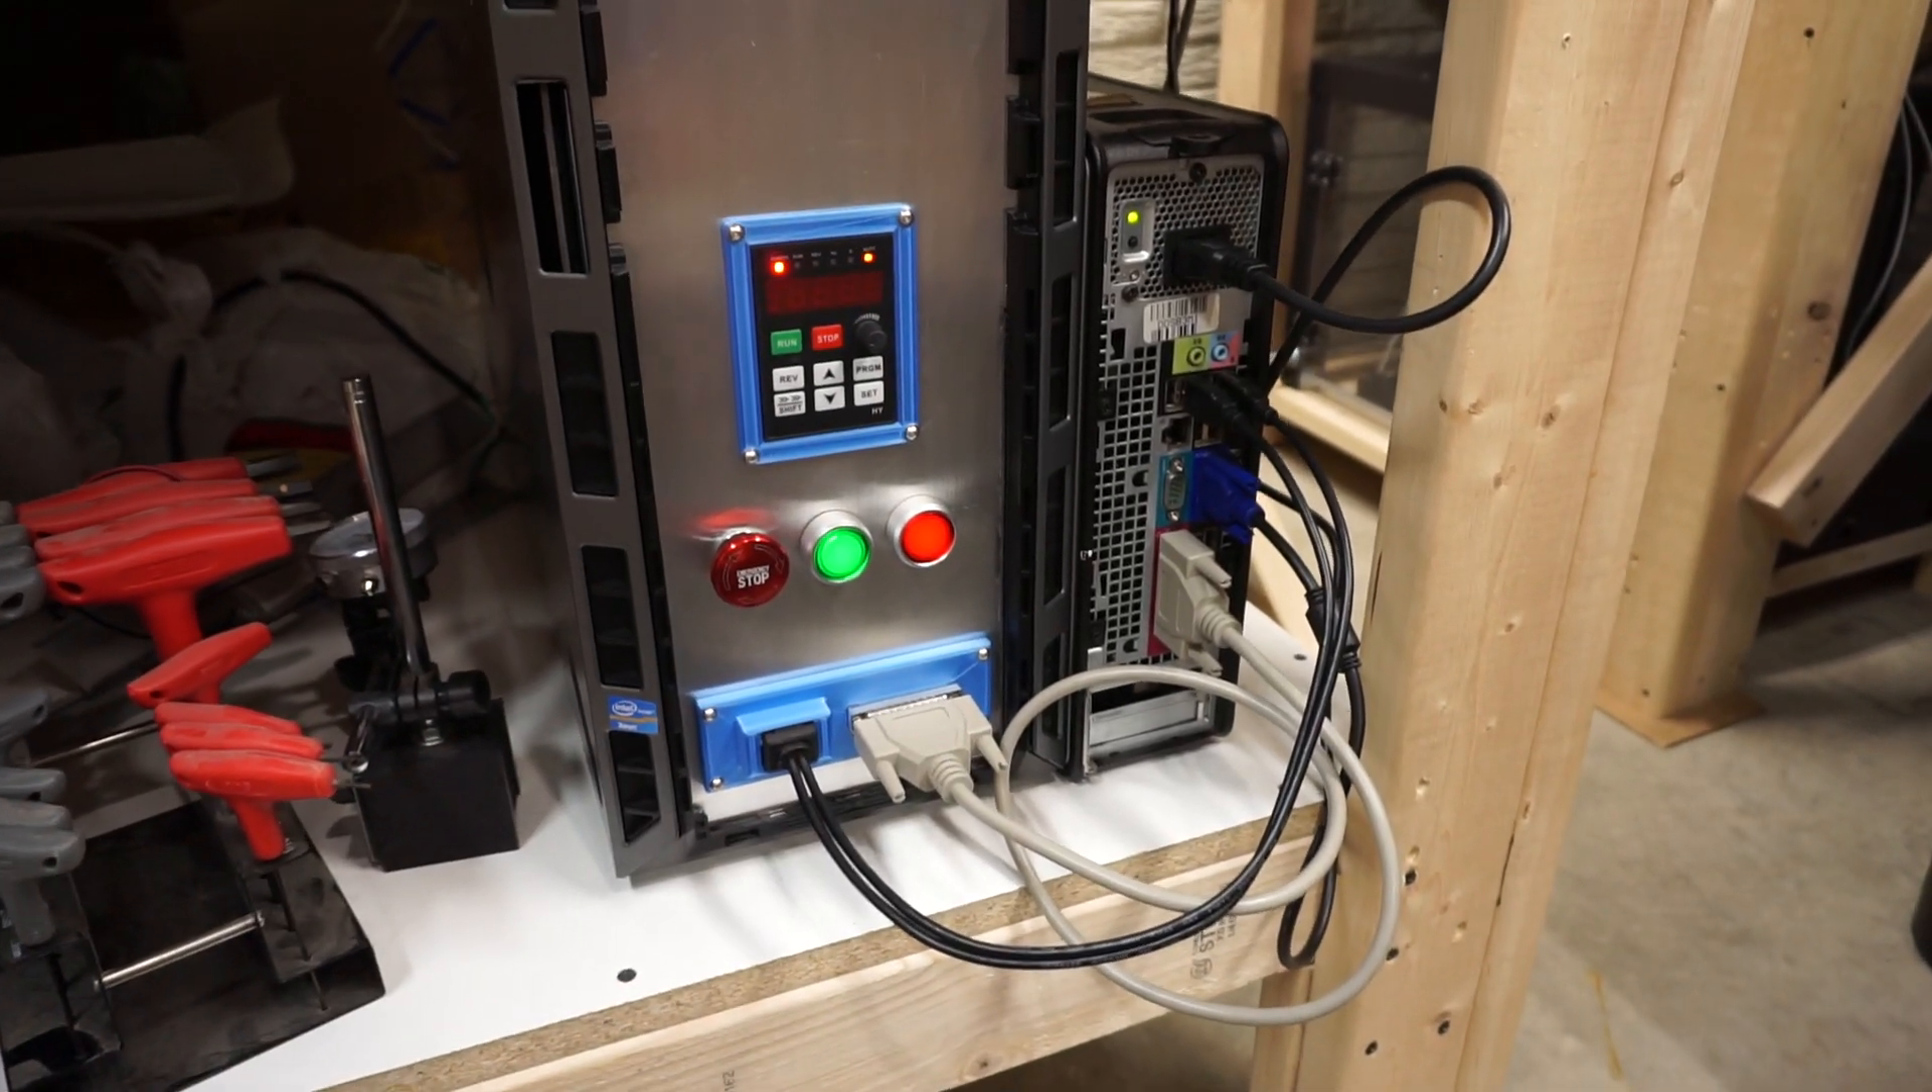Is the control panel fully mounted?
Yes.